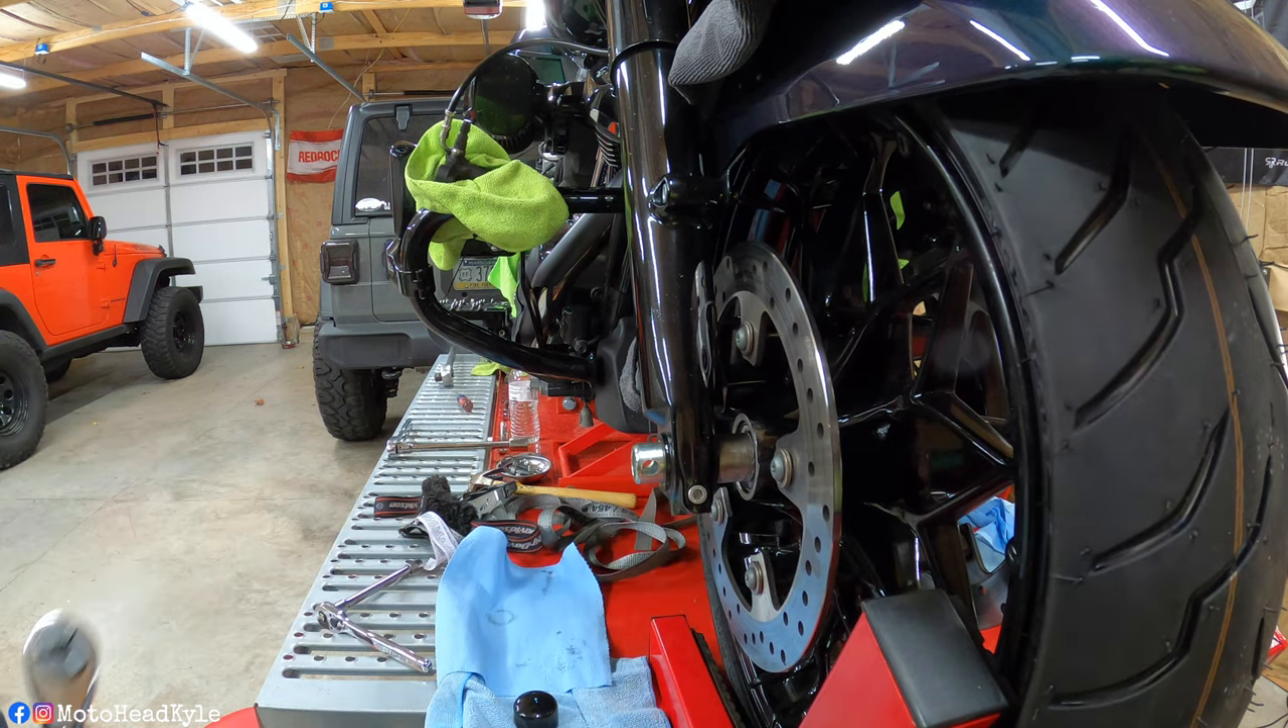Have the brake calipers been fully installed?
No.